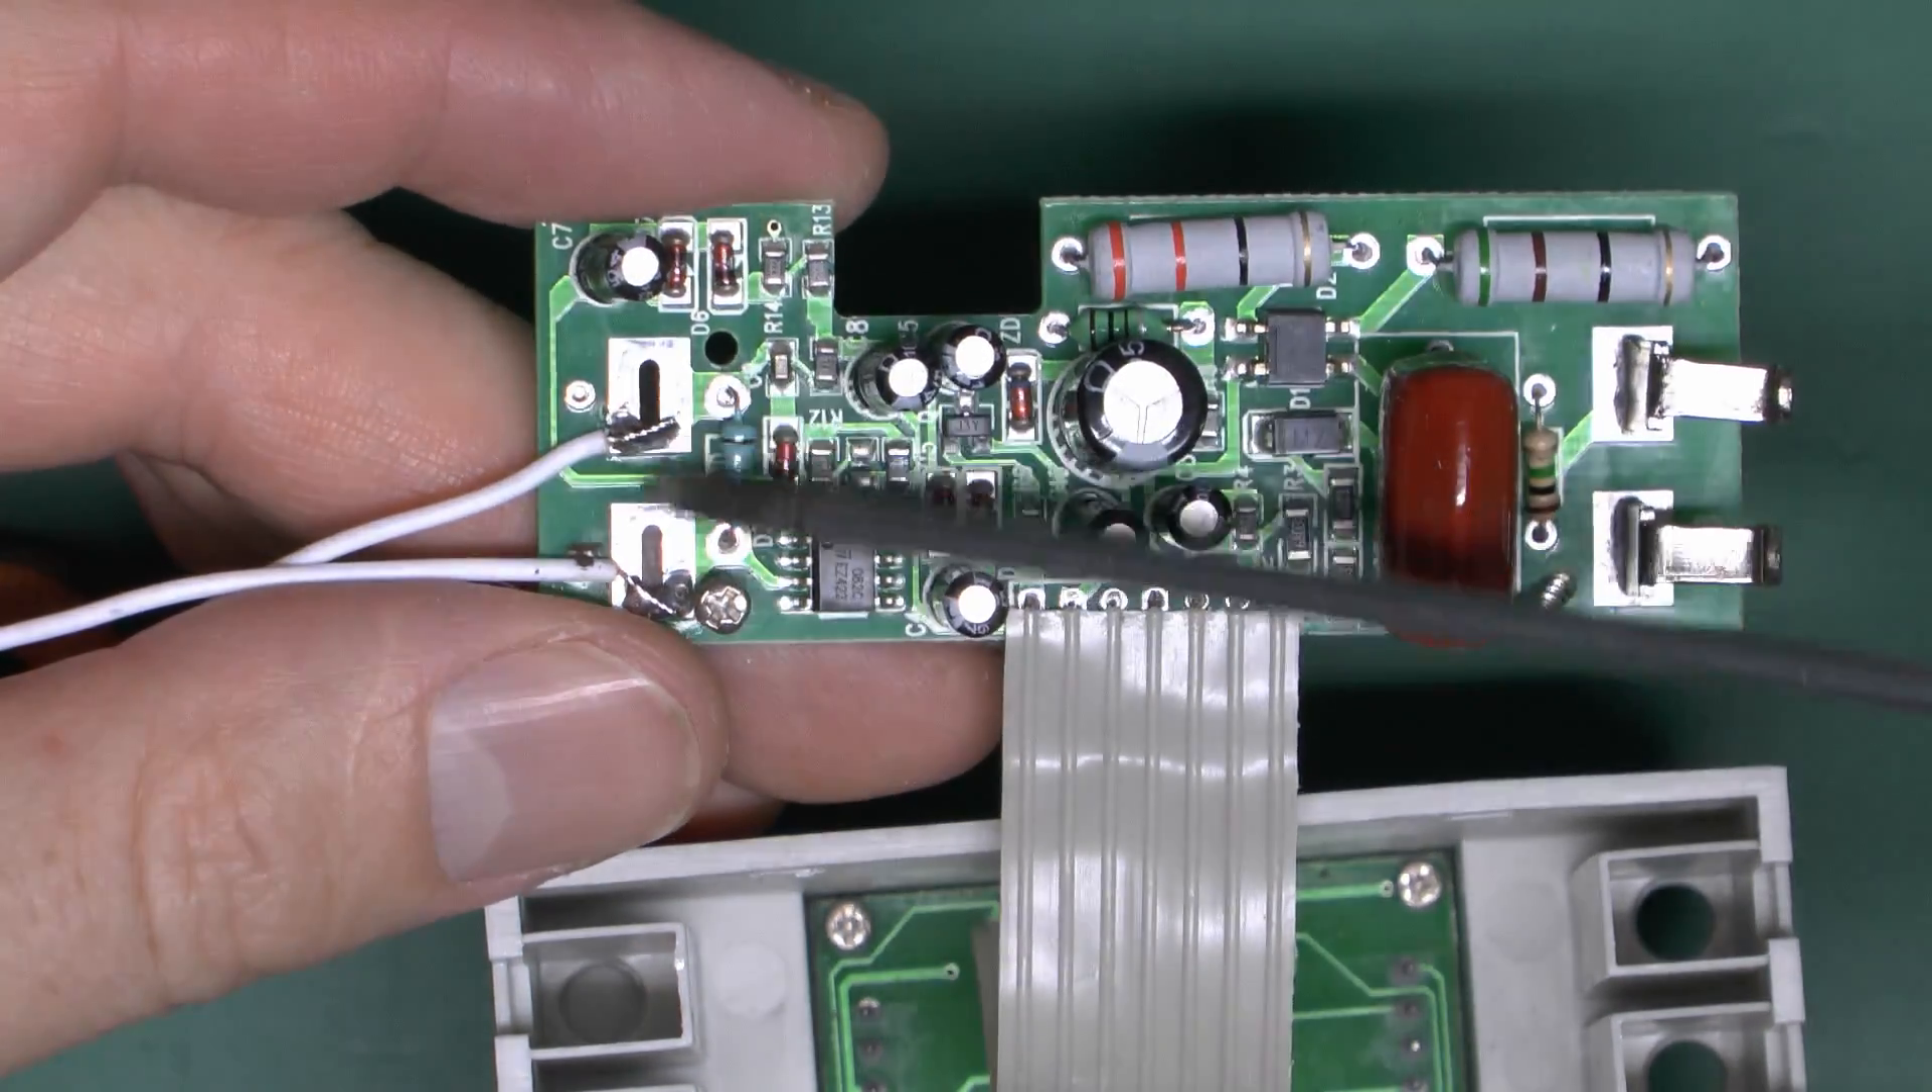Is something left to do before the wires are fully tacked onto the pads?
No.